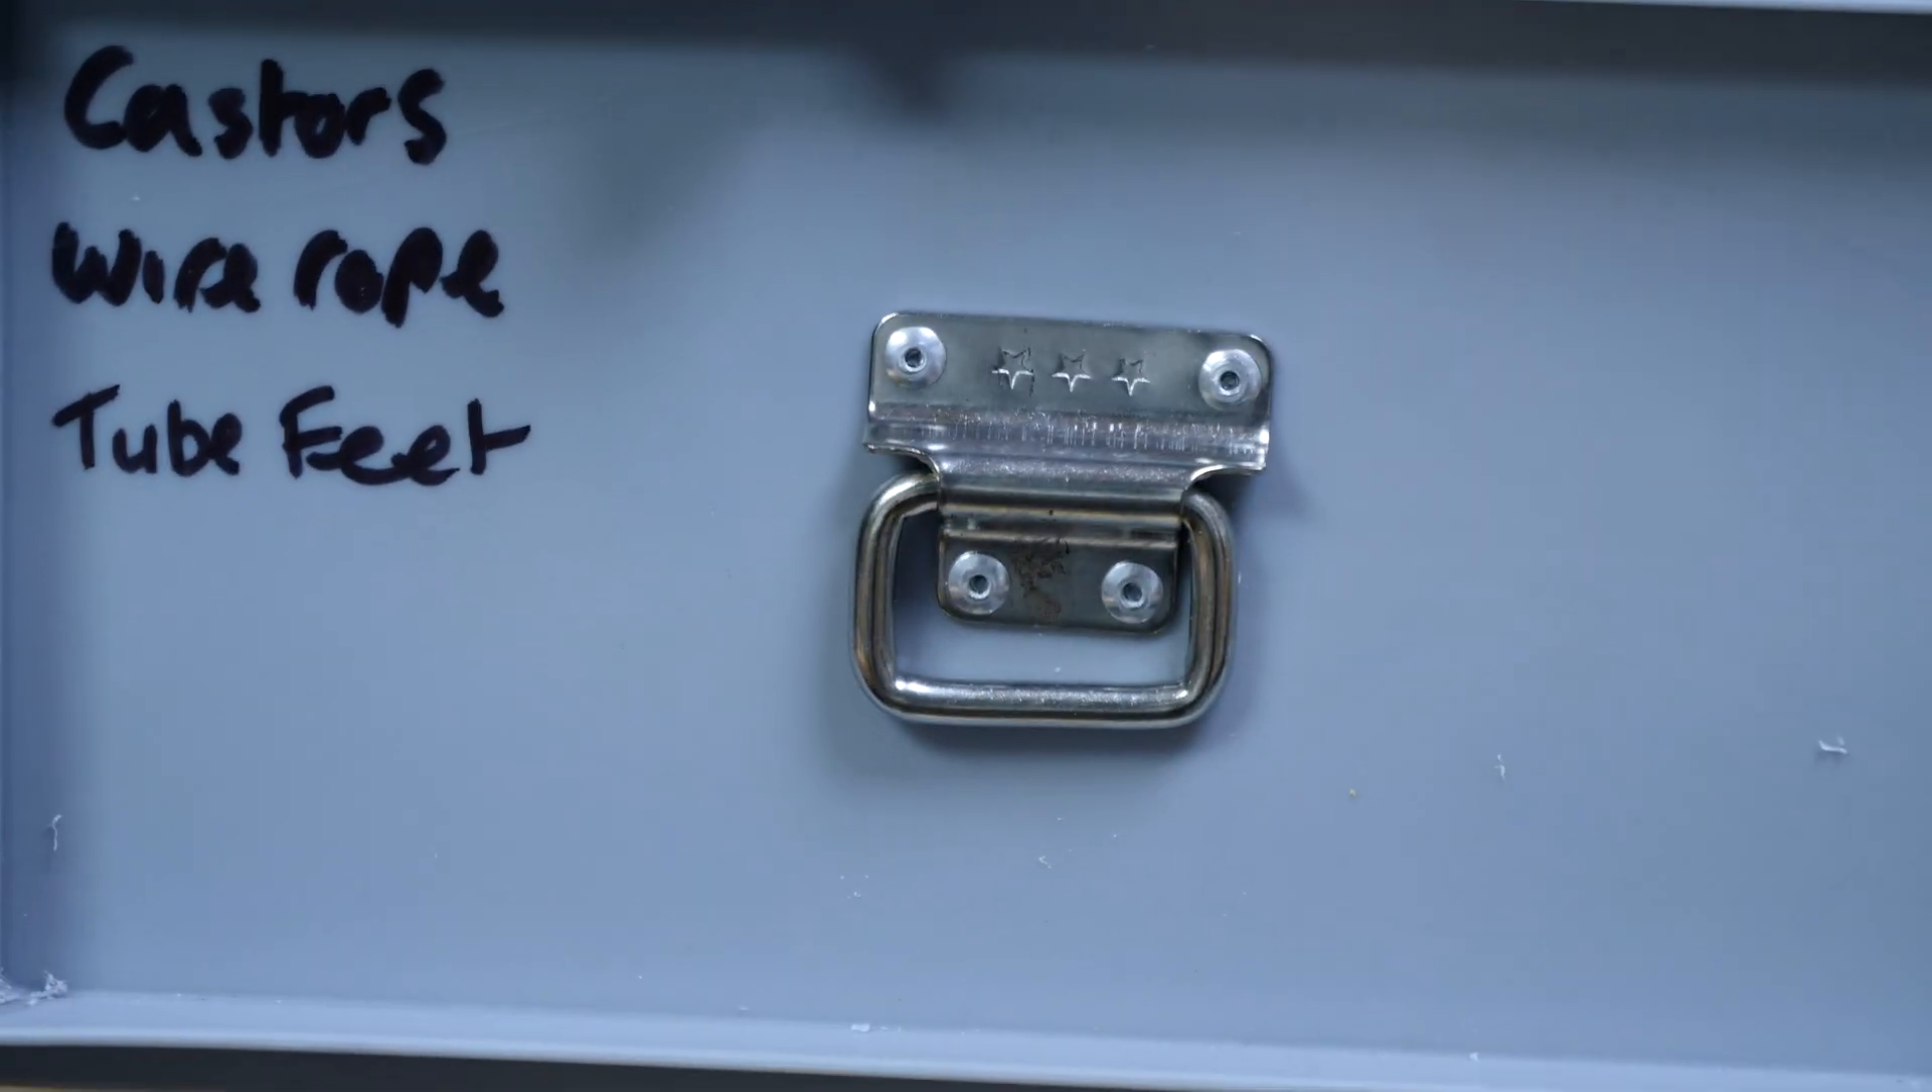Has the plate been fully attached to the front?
Yes.